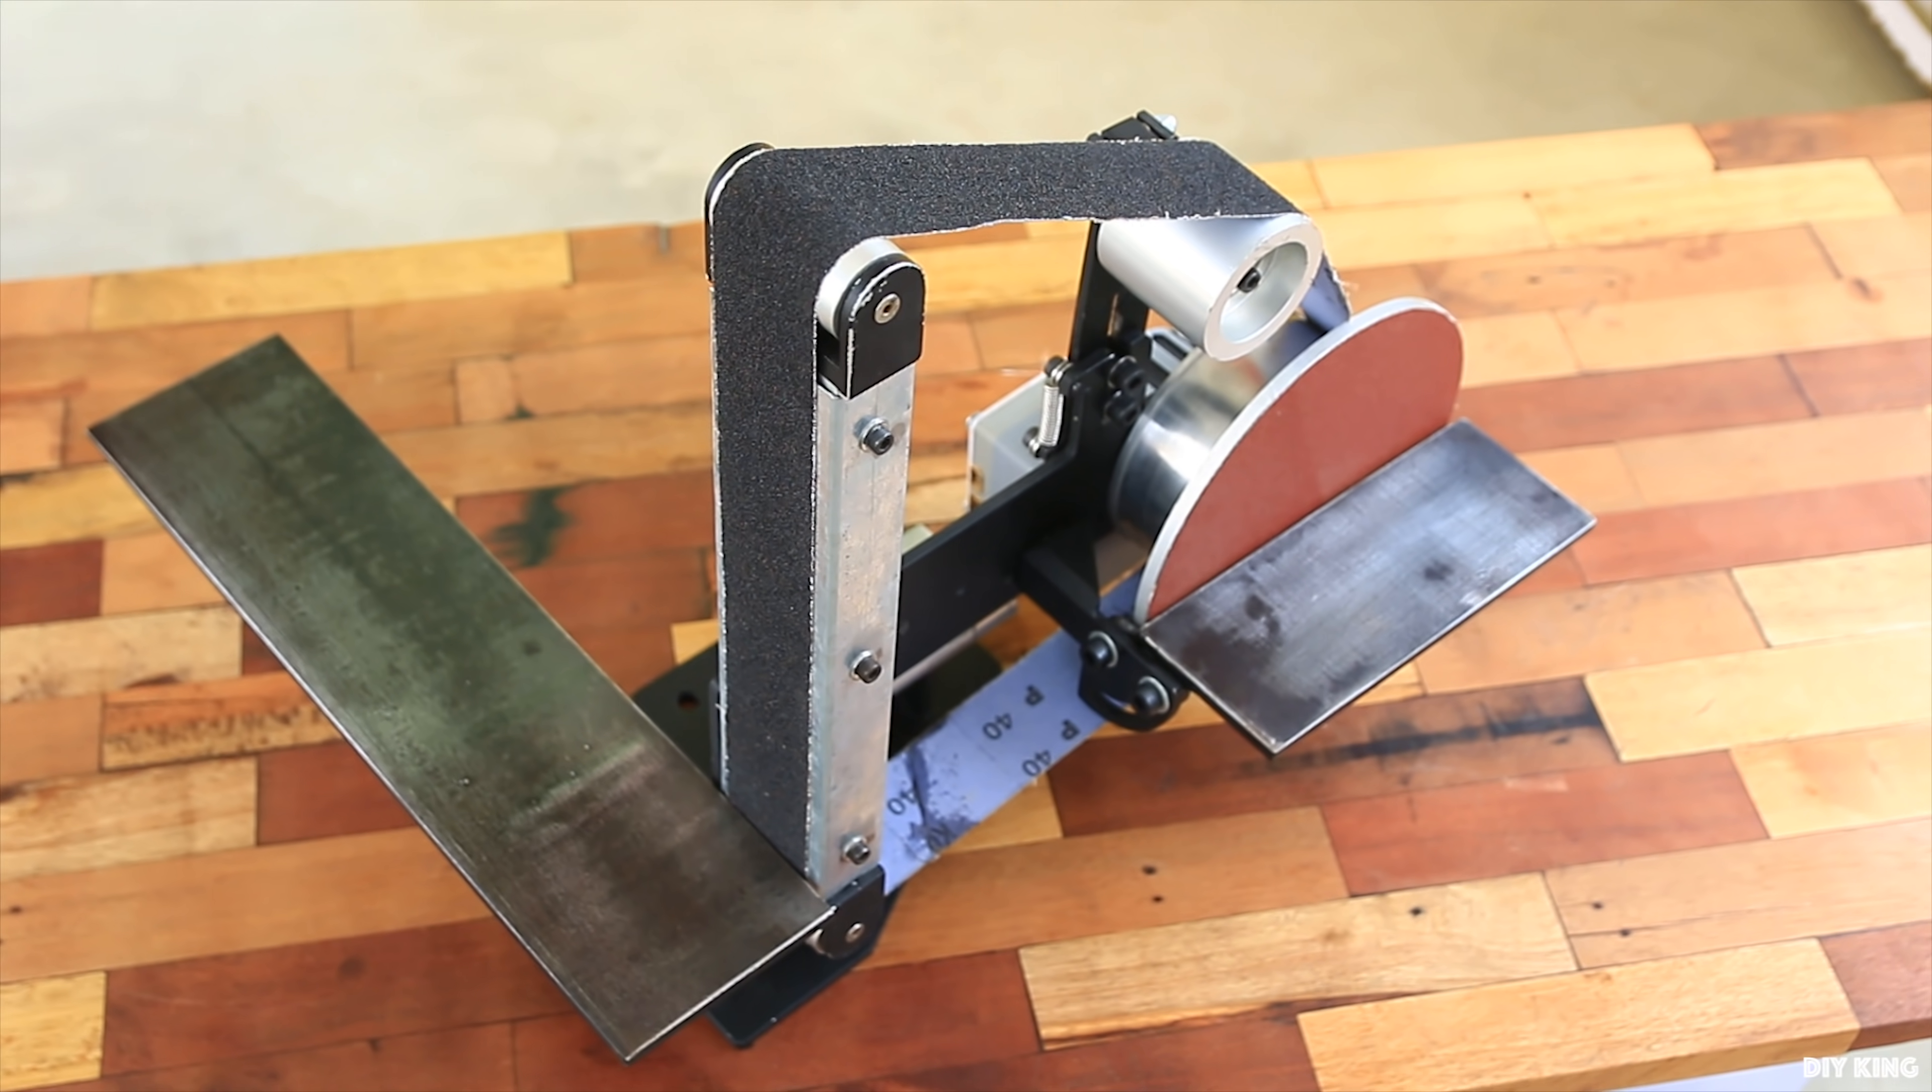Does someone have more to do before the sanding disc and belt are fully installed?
No.